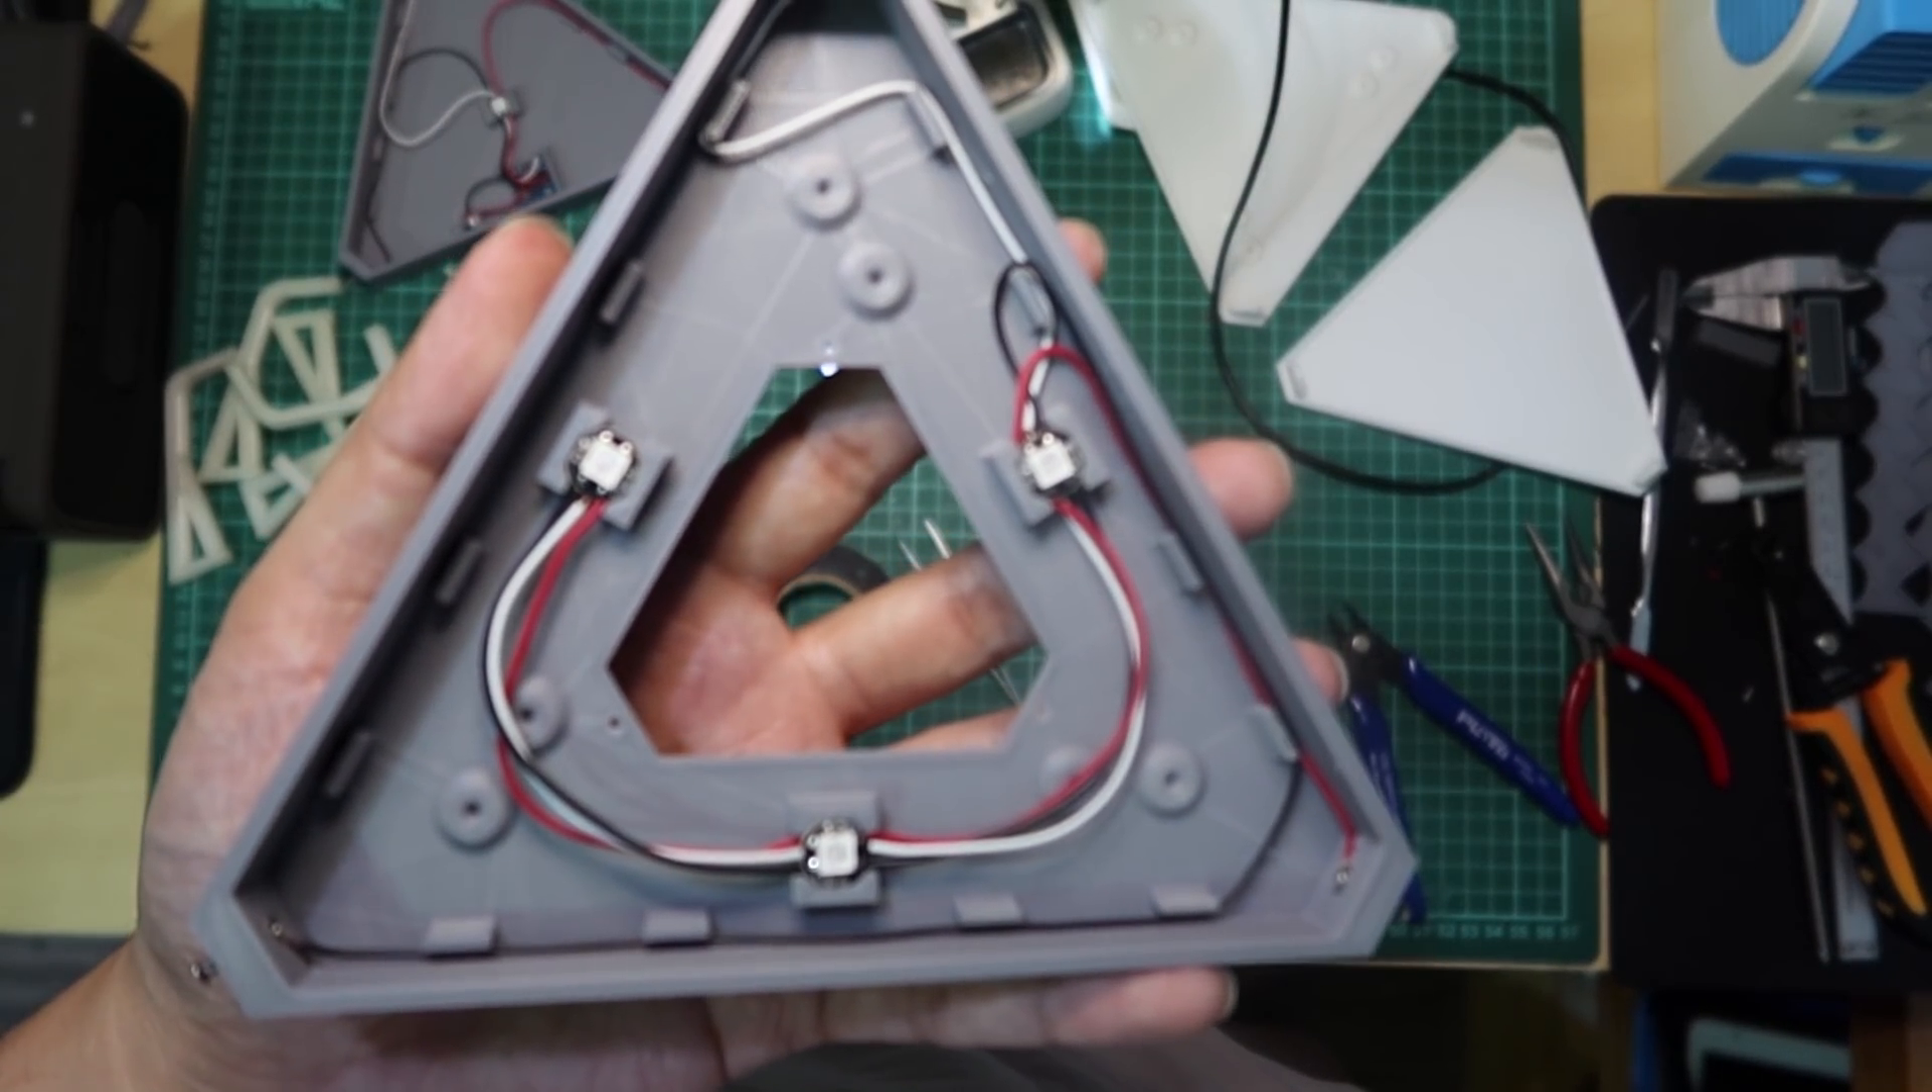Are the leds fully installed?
Yes.